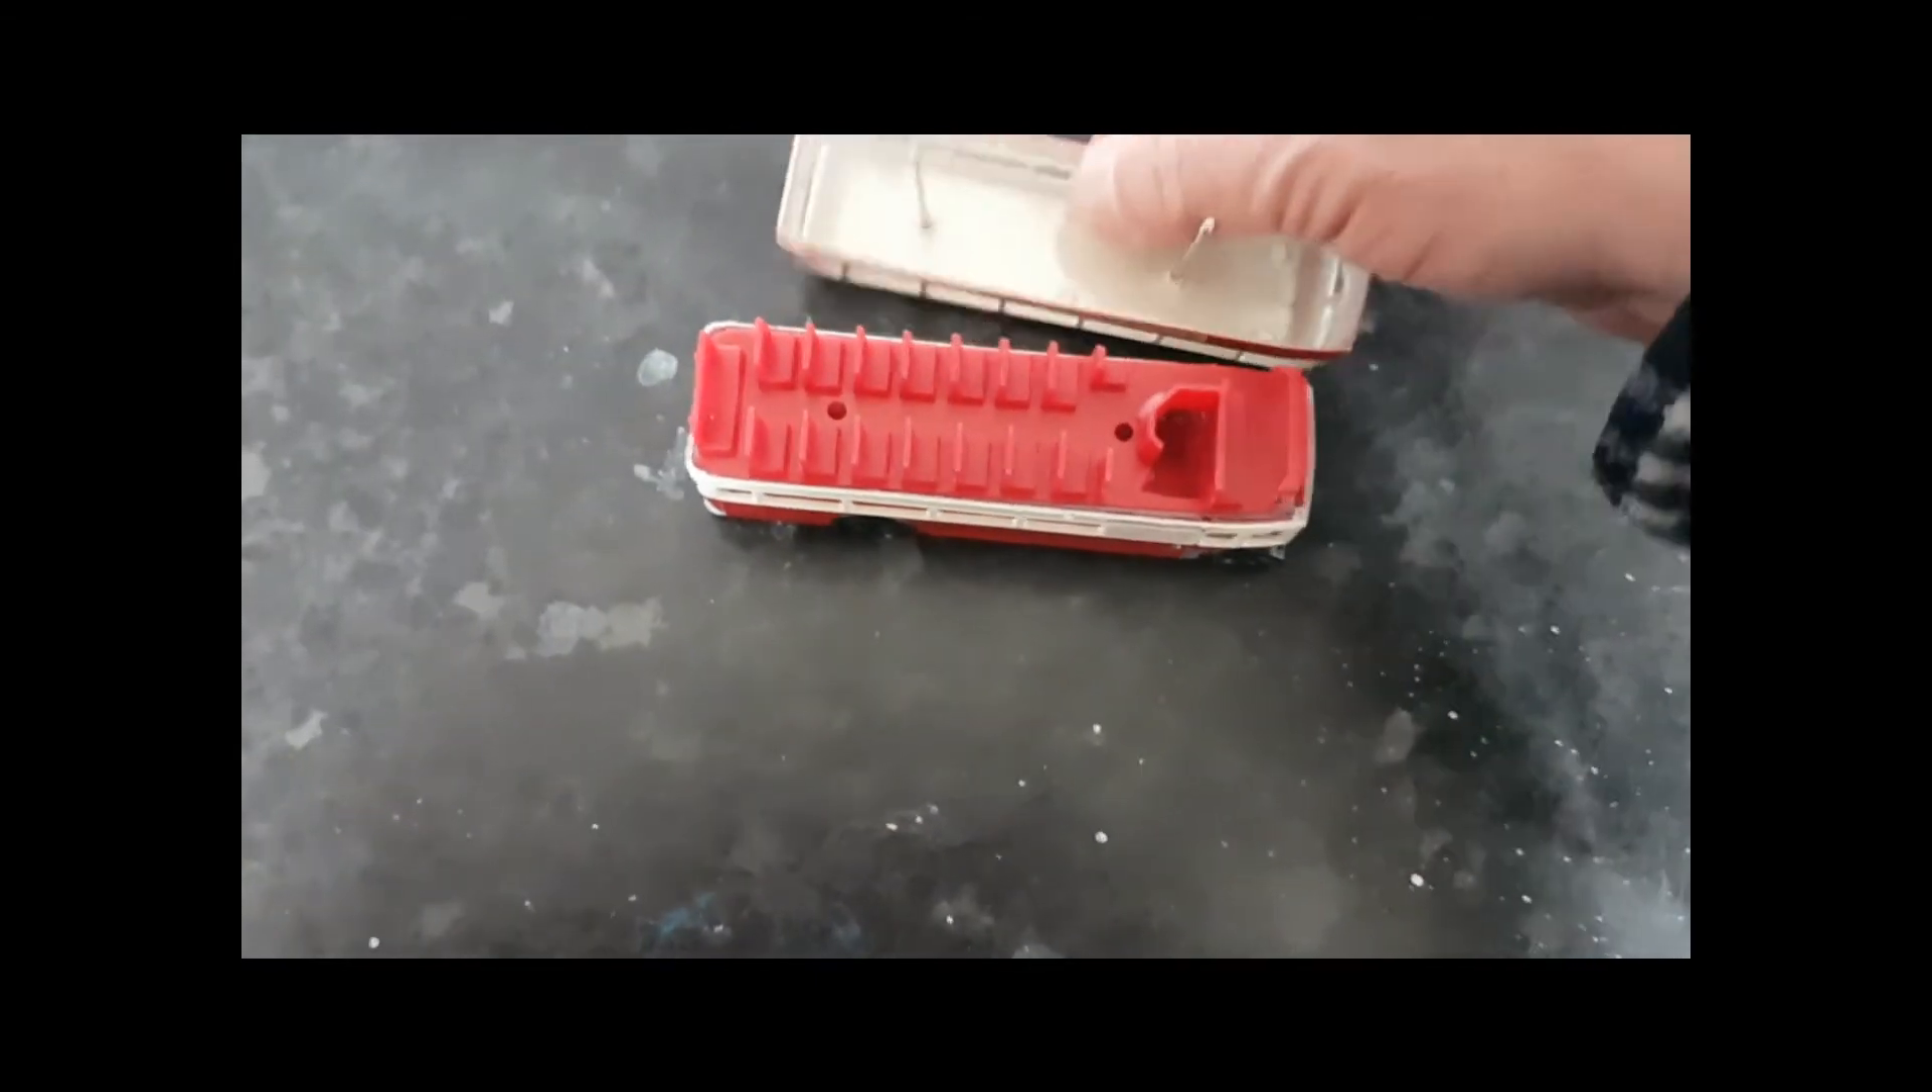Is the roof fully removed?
Yes.